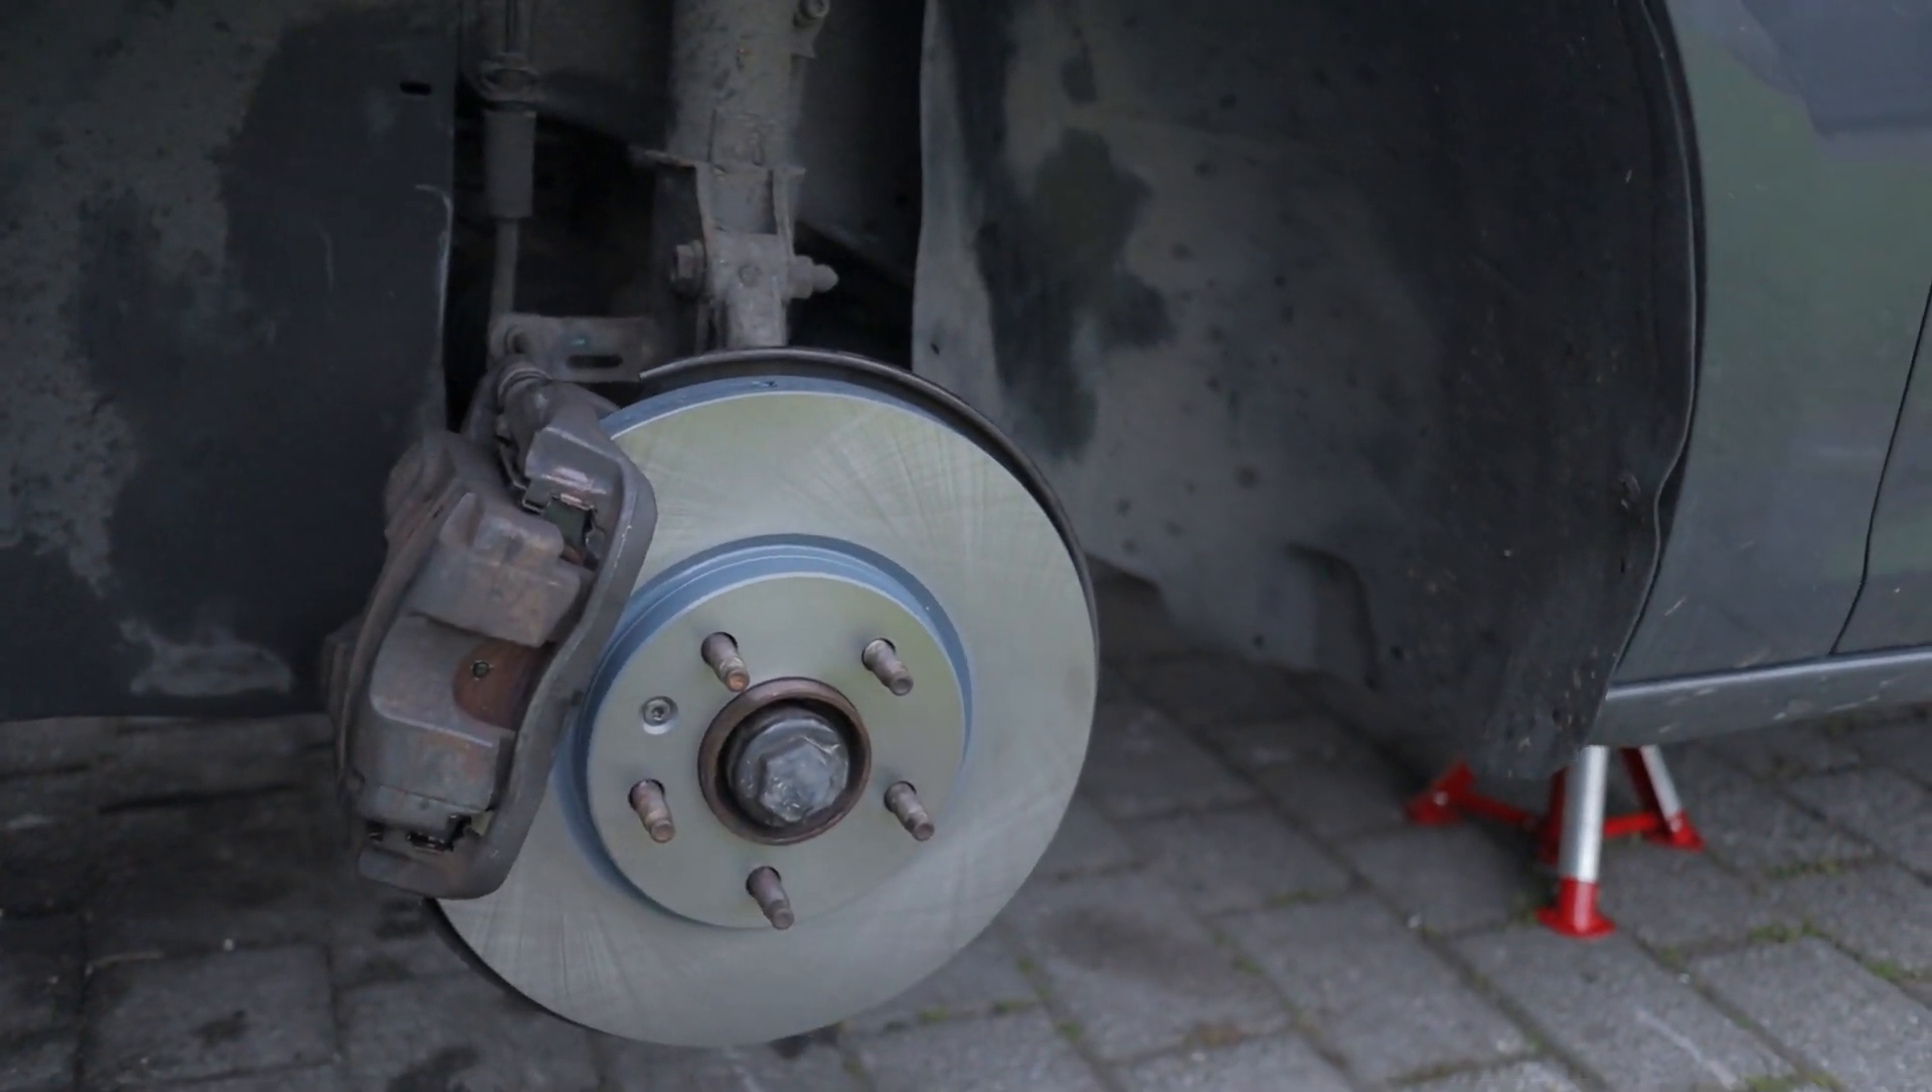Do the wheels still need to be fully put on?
Yes.